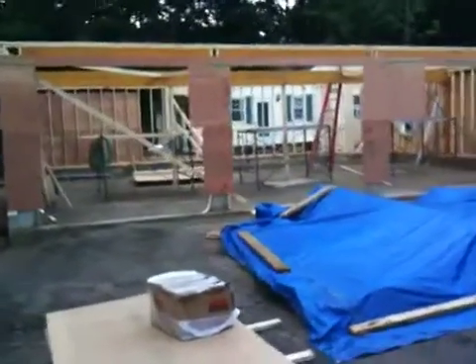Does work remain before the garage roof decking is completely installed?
Yes.